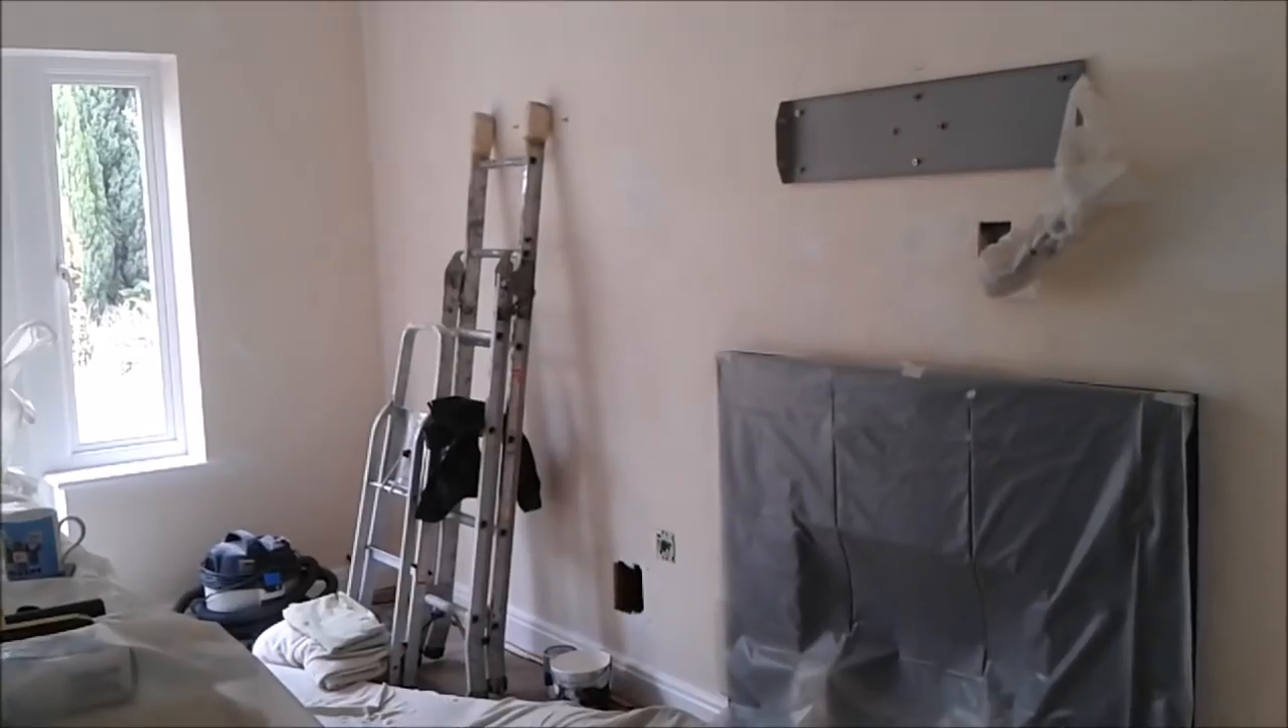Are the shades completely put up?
No.